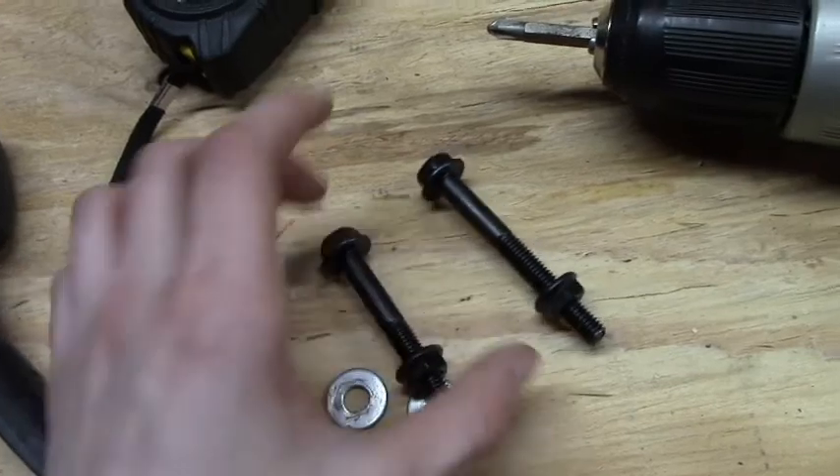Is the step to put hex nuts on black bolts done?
Yes.